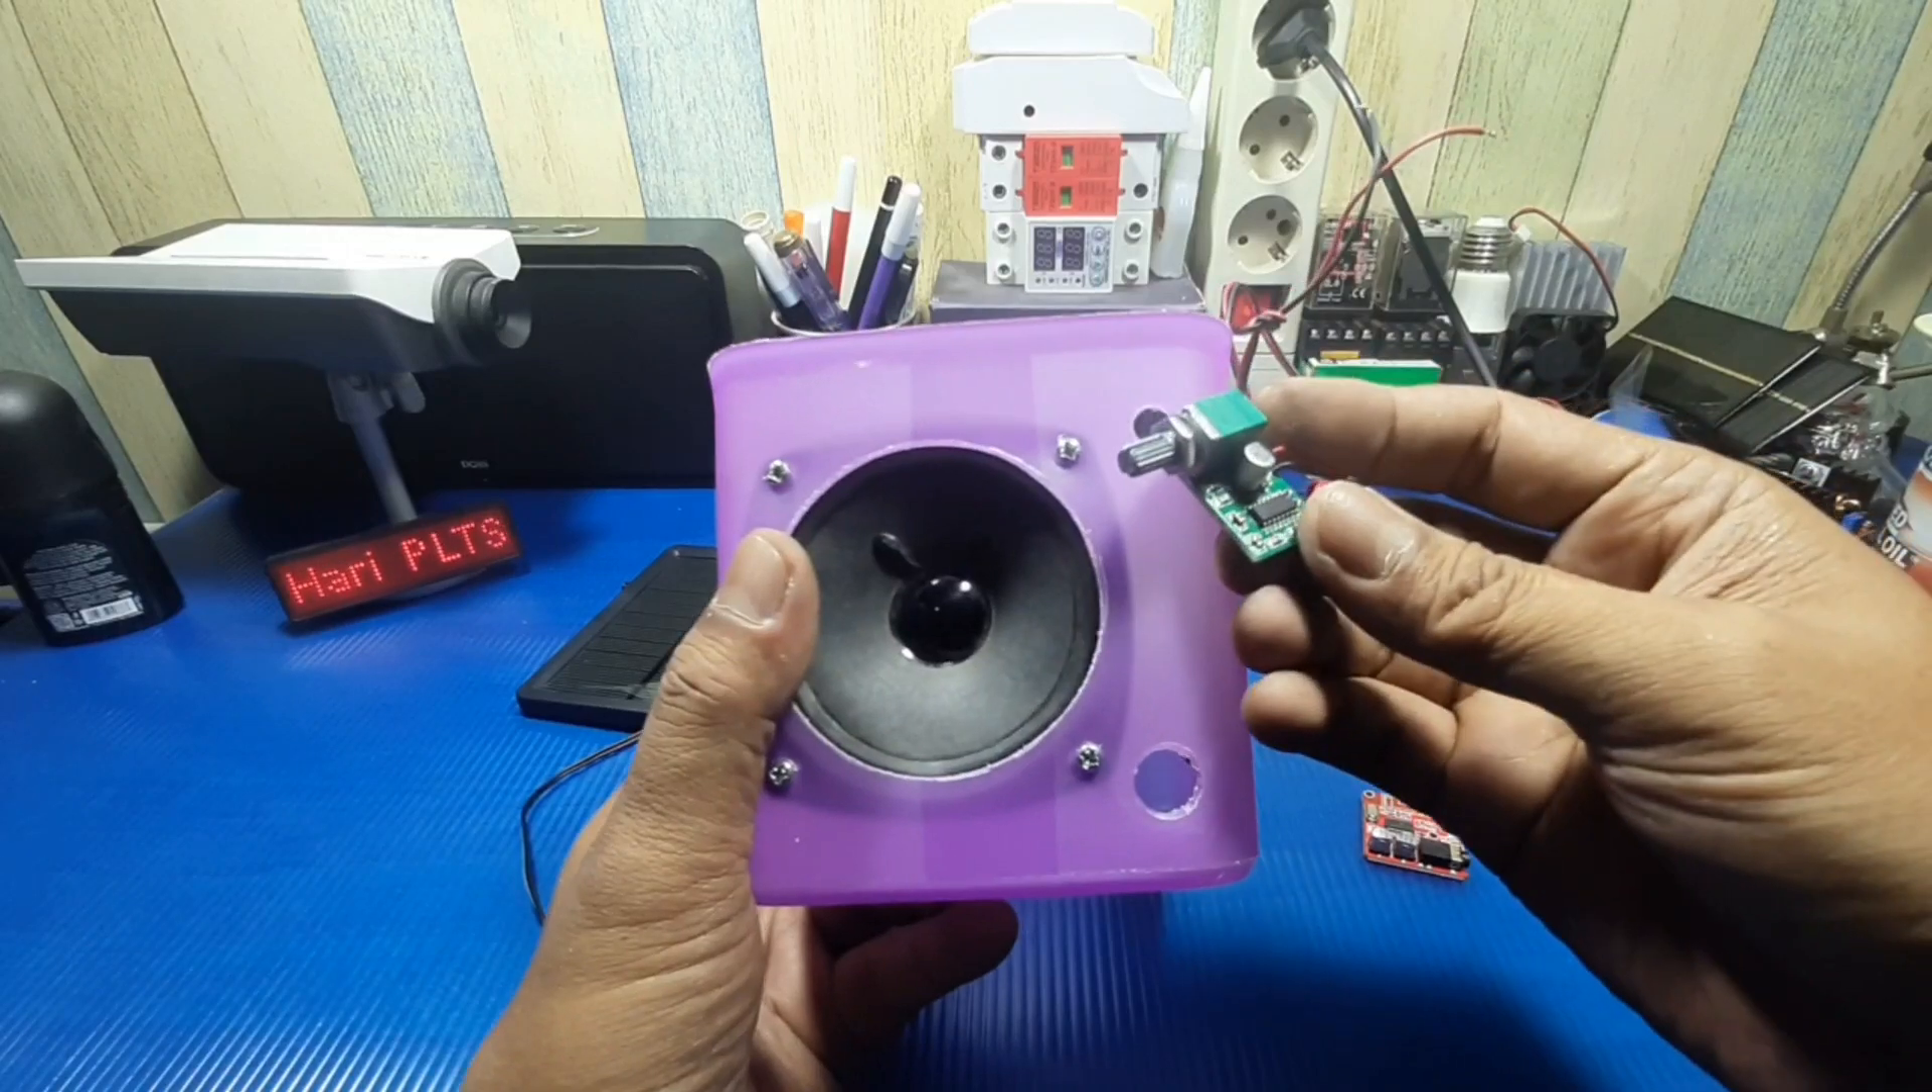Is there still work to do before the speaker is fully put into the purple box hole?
No.